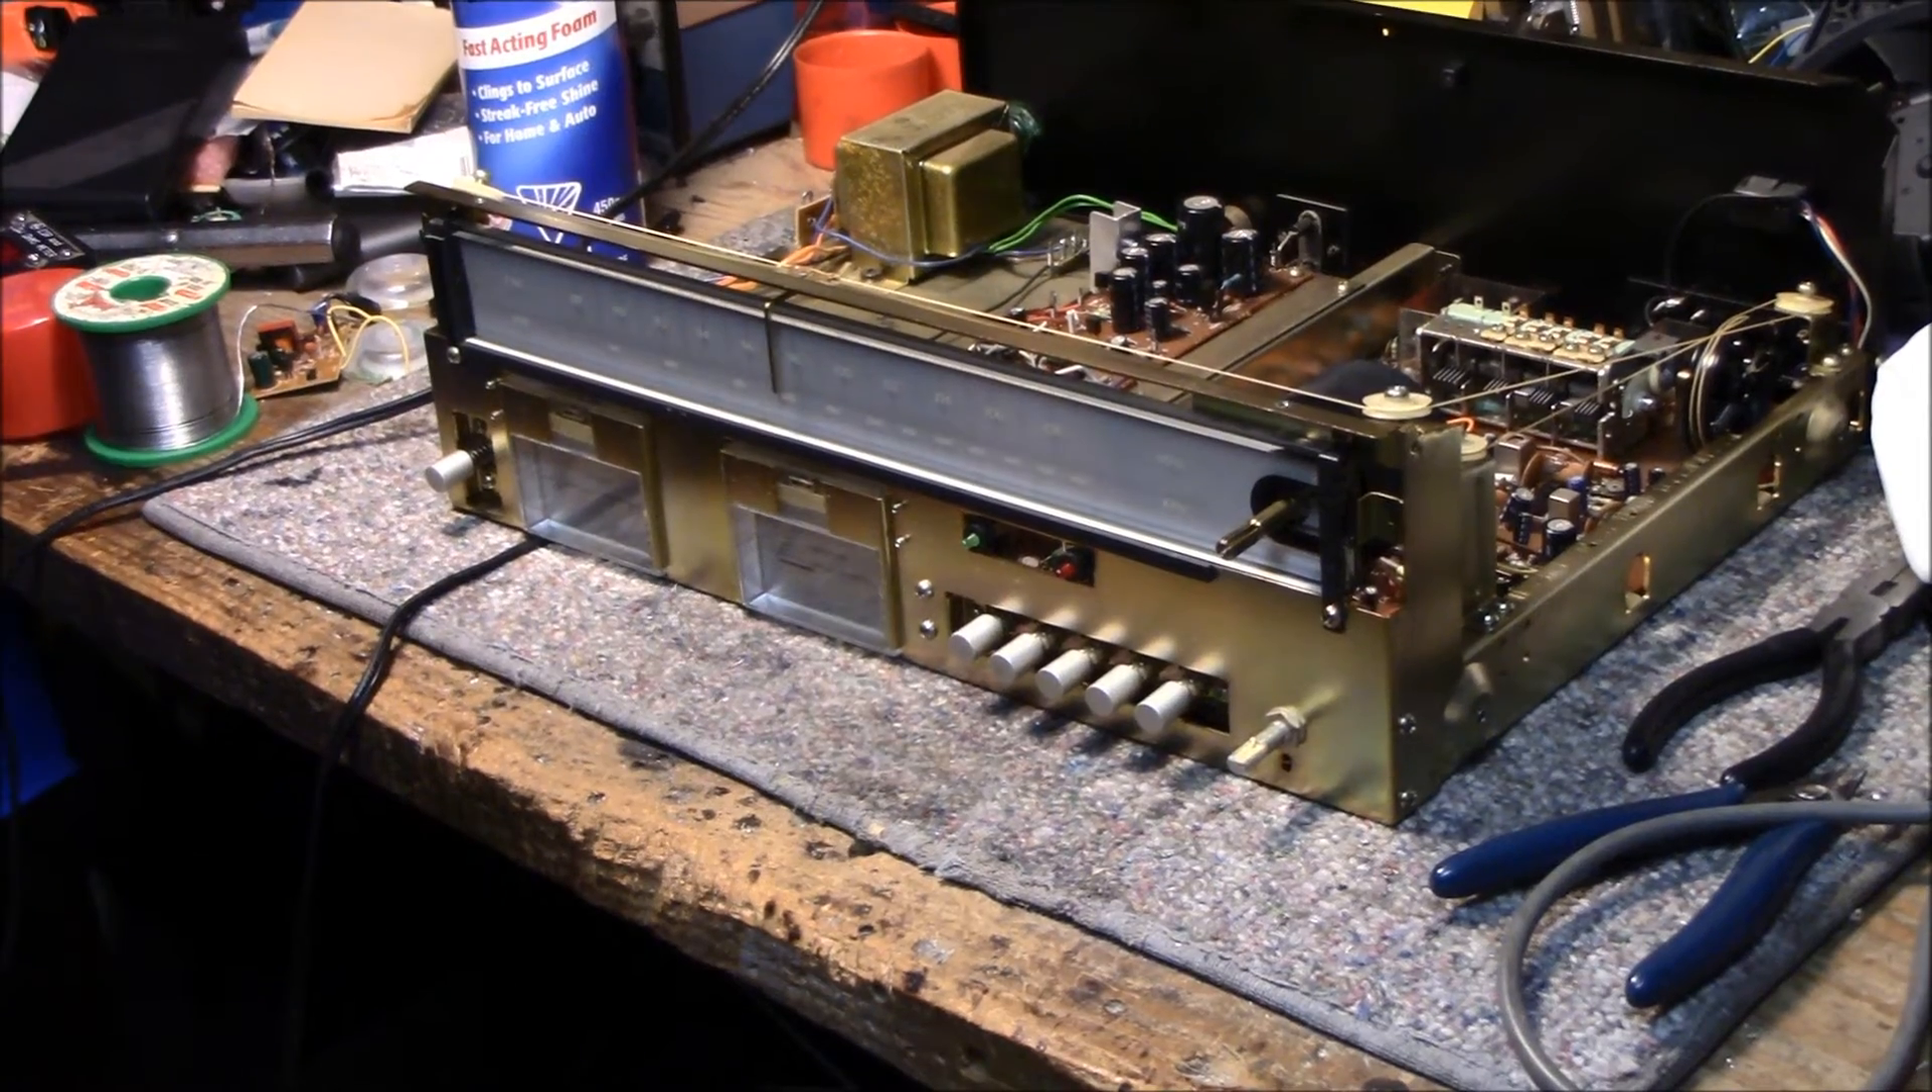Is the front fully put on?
No.